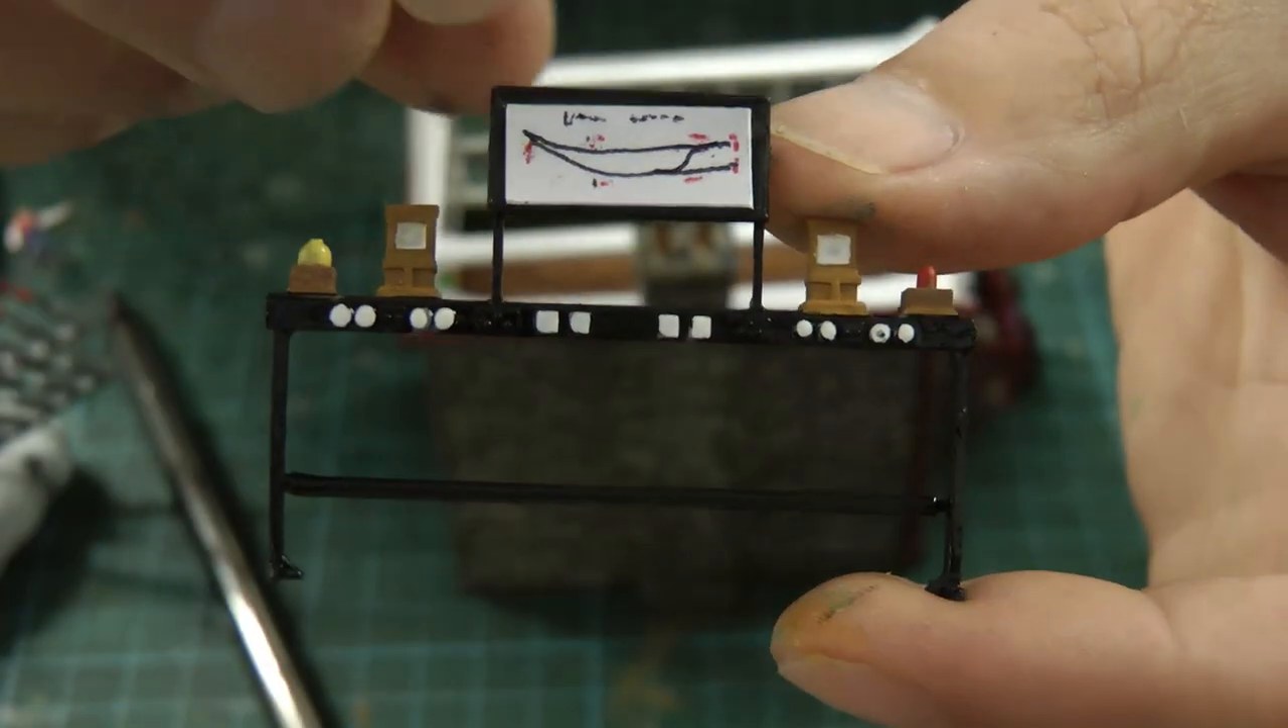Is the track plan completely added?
Yes.